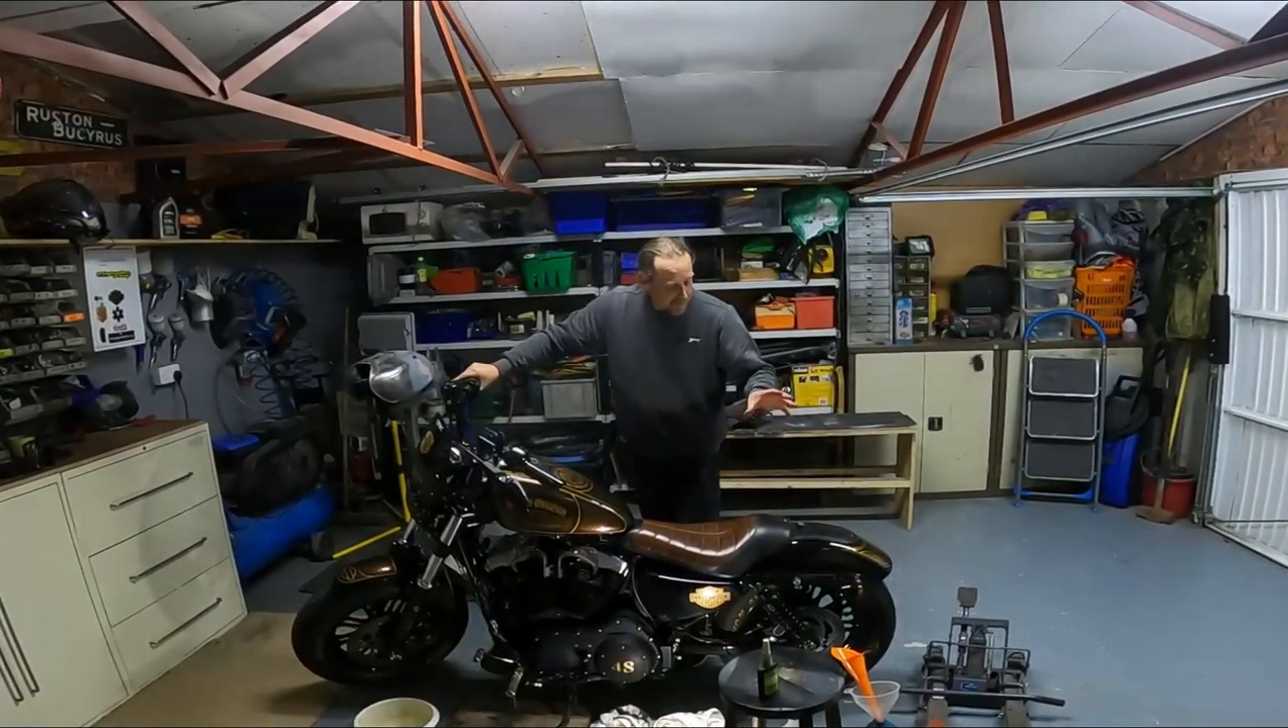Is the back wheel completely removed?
No.